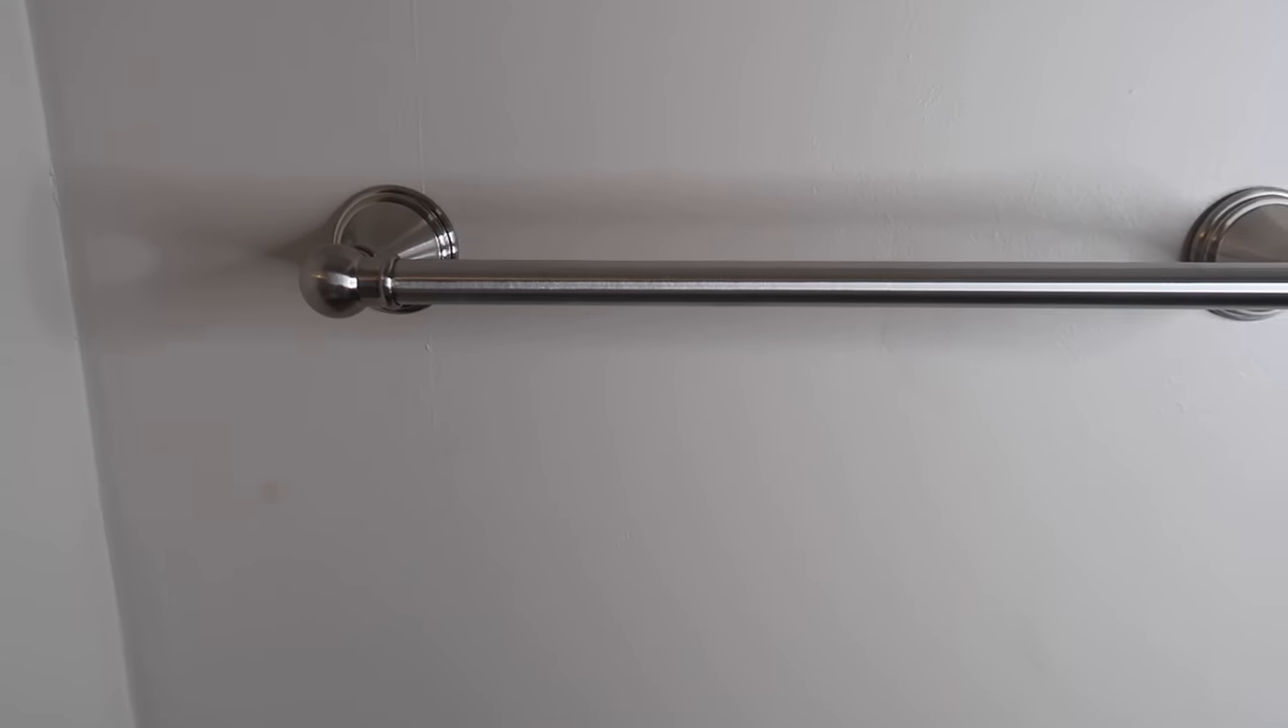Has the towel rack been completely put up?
Yes.